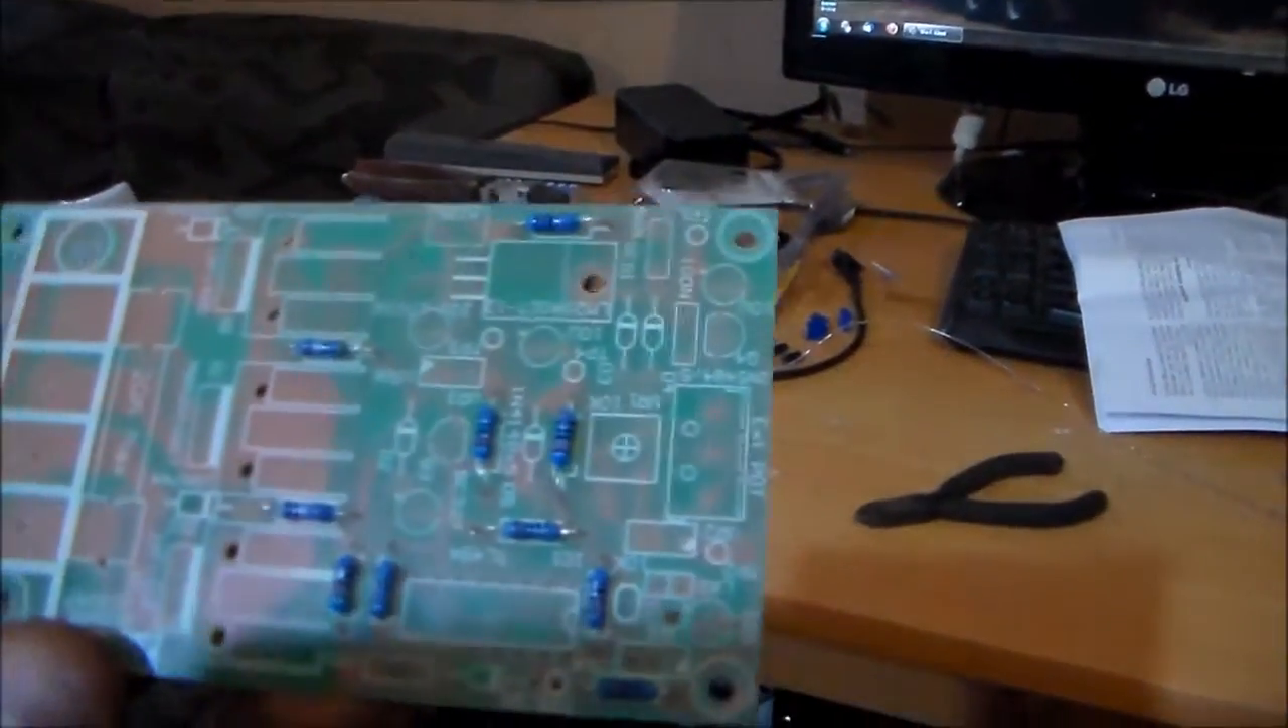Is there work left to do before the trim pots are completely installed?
Yes.